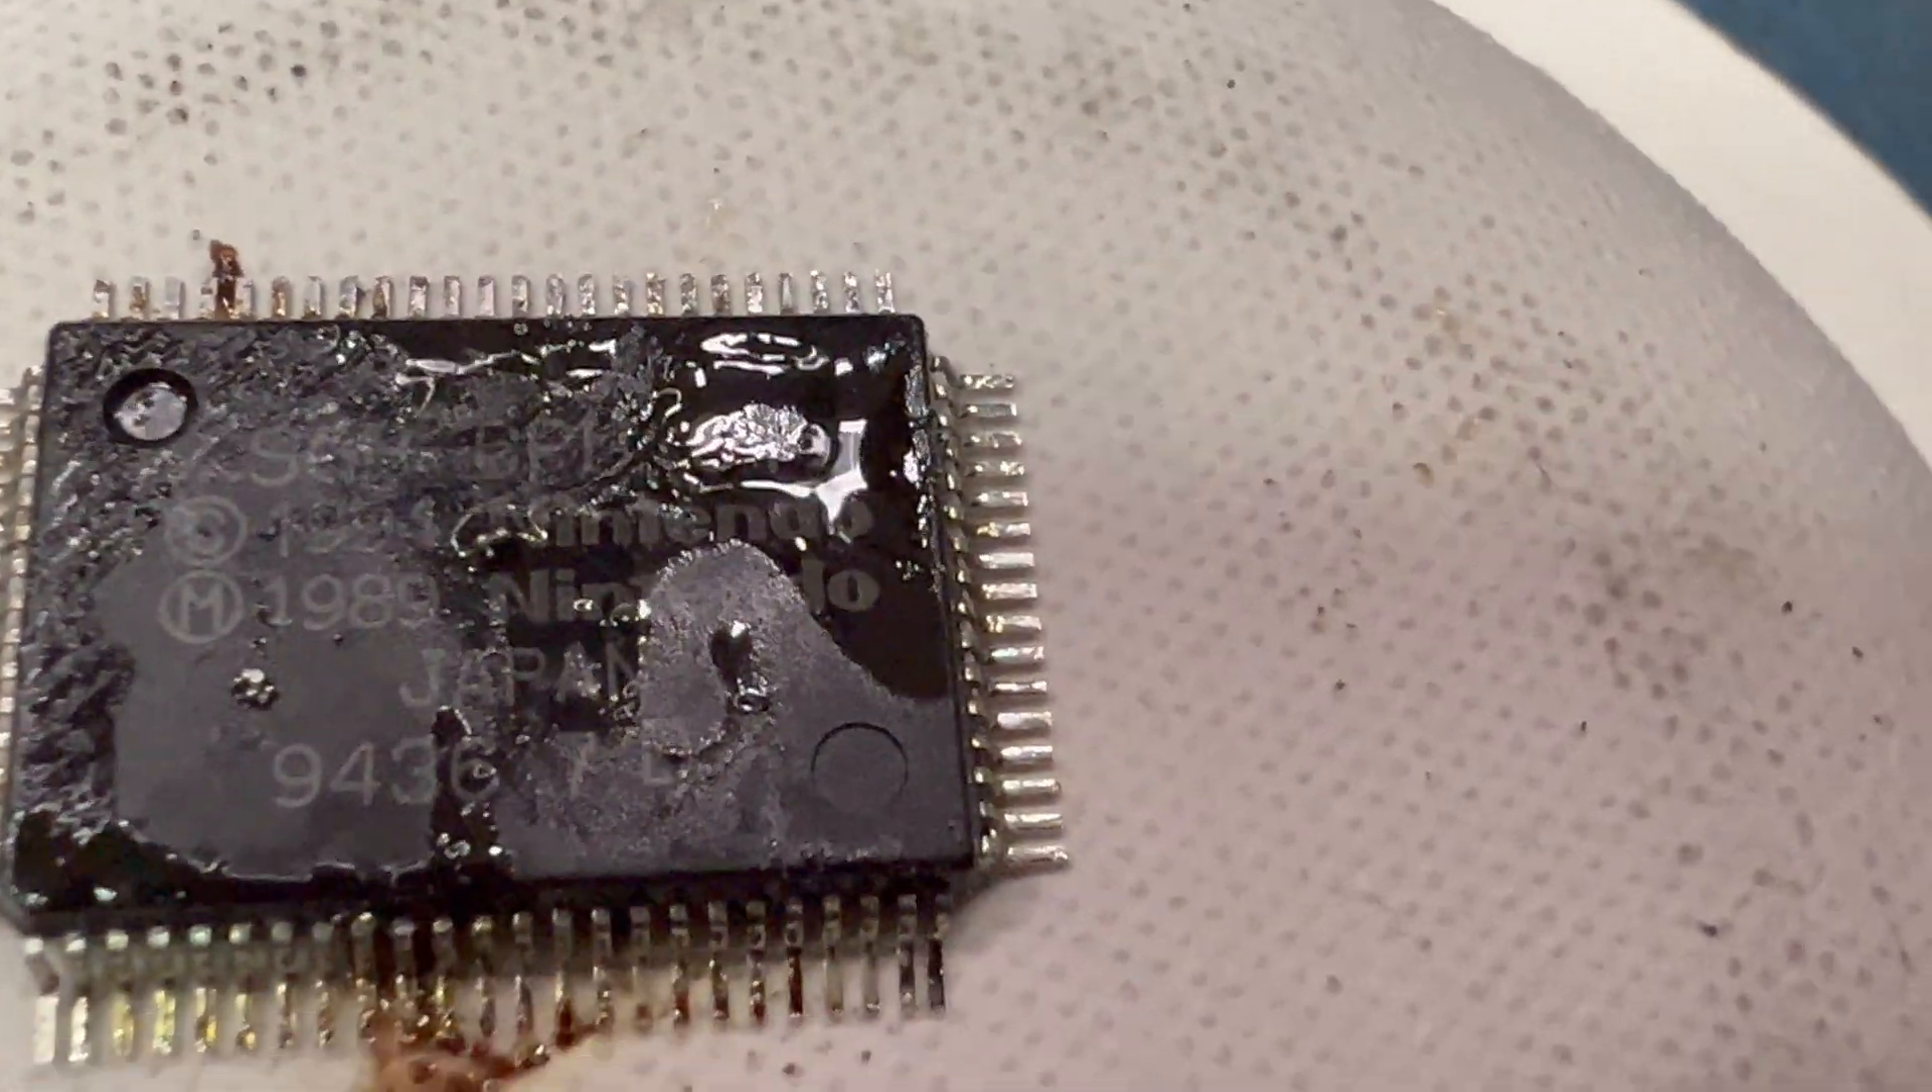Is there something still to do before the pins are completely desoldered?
No.